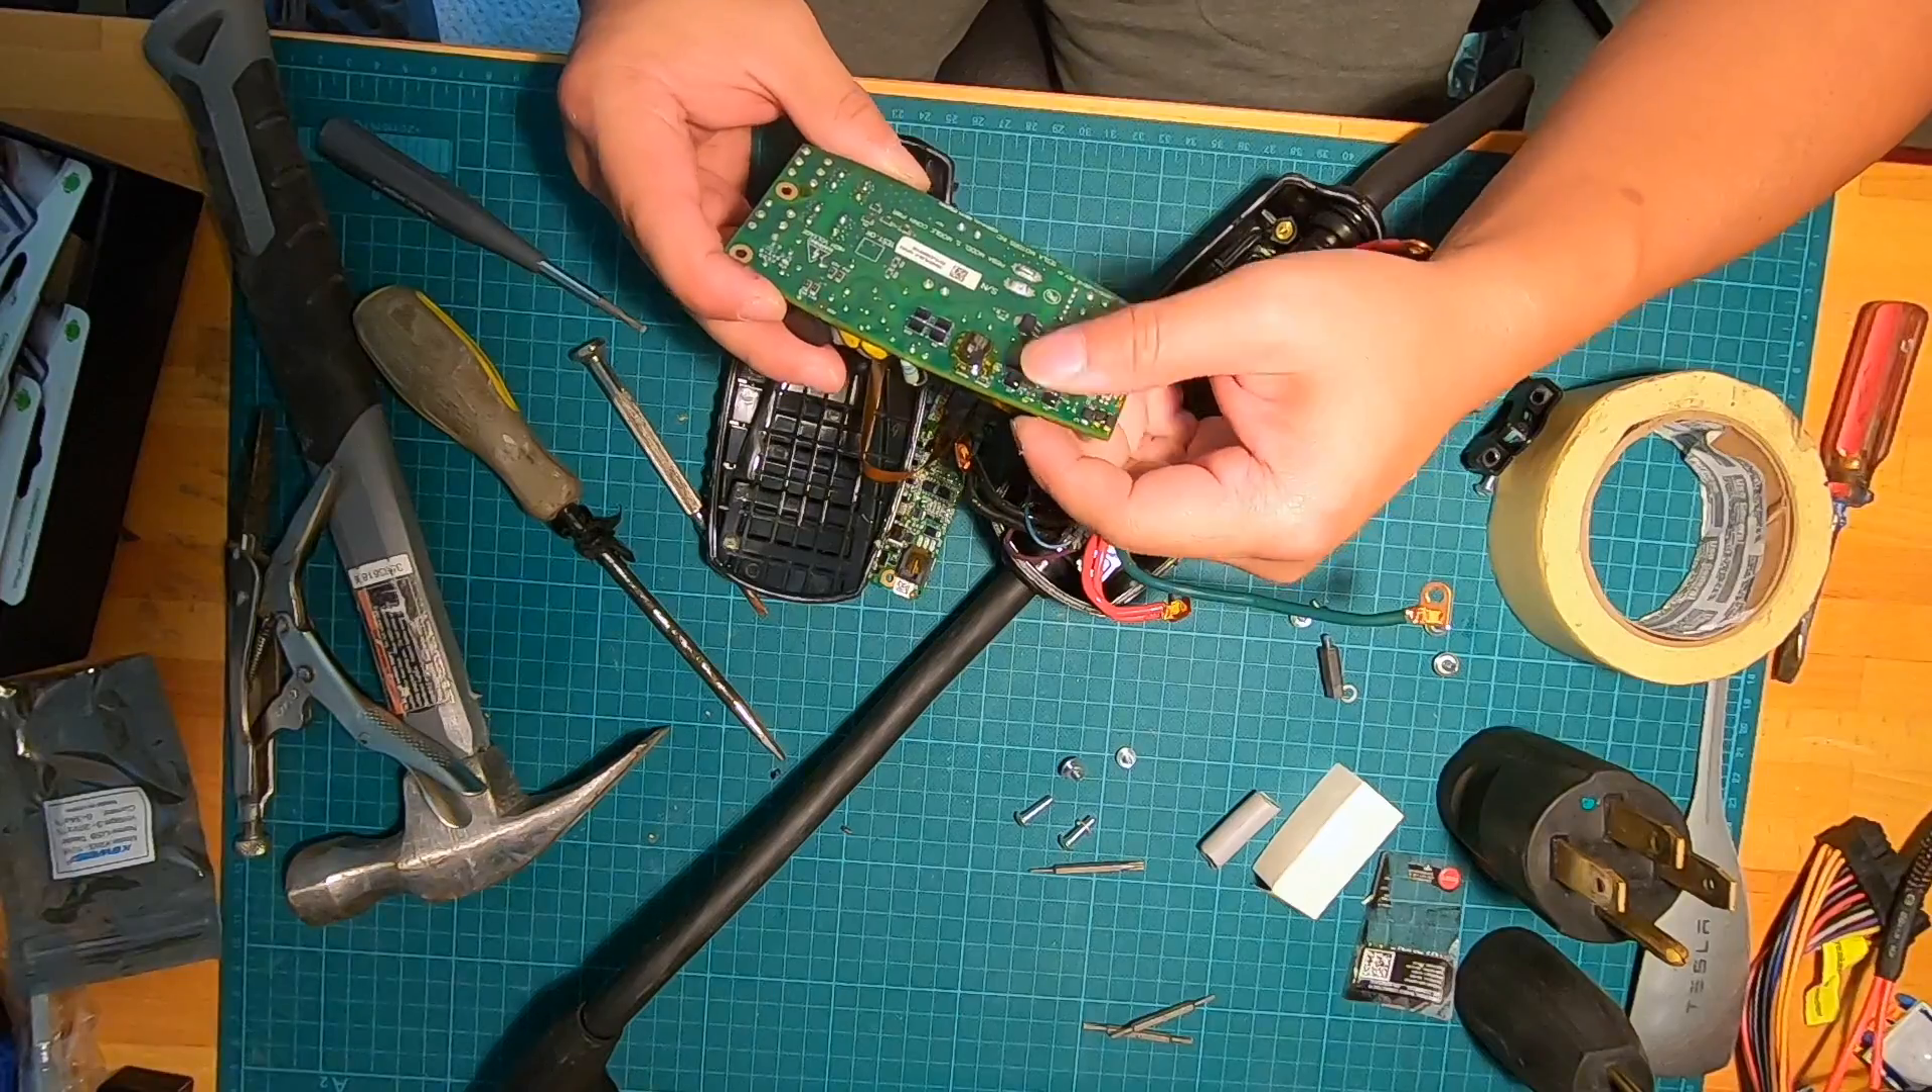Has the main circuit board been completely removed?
Yes.